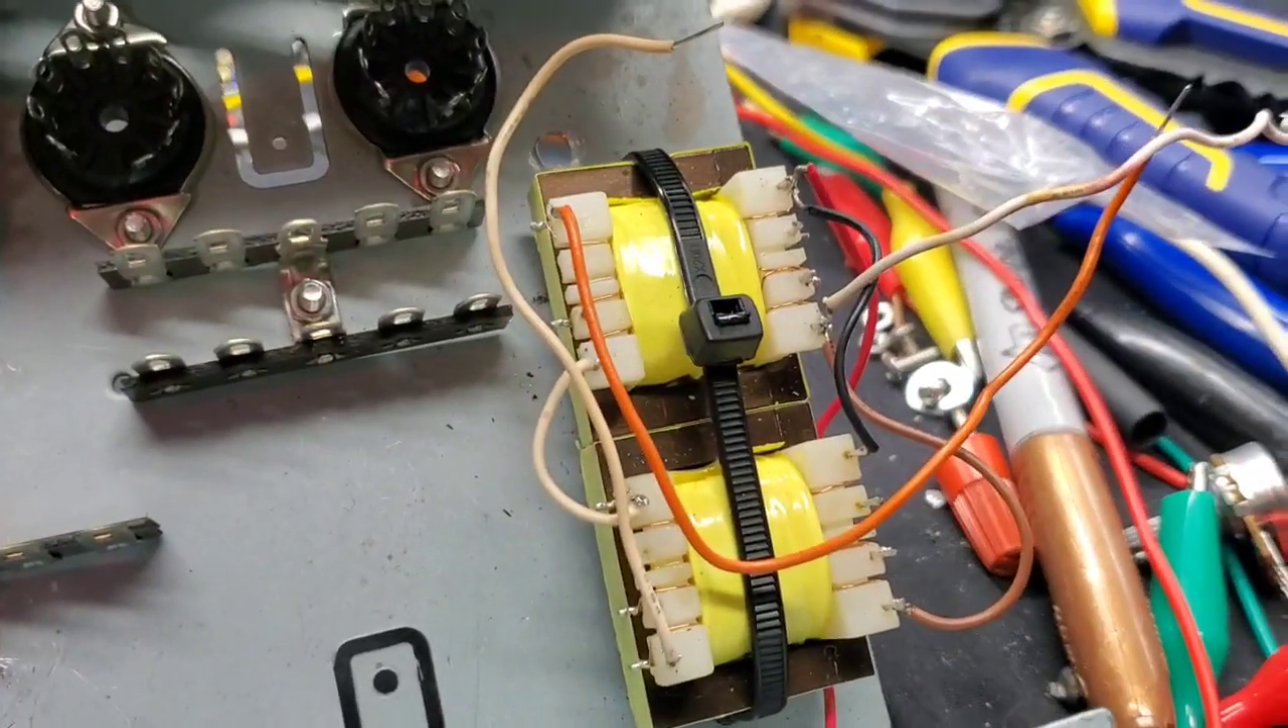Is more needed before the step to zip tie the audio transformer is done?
No.